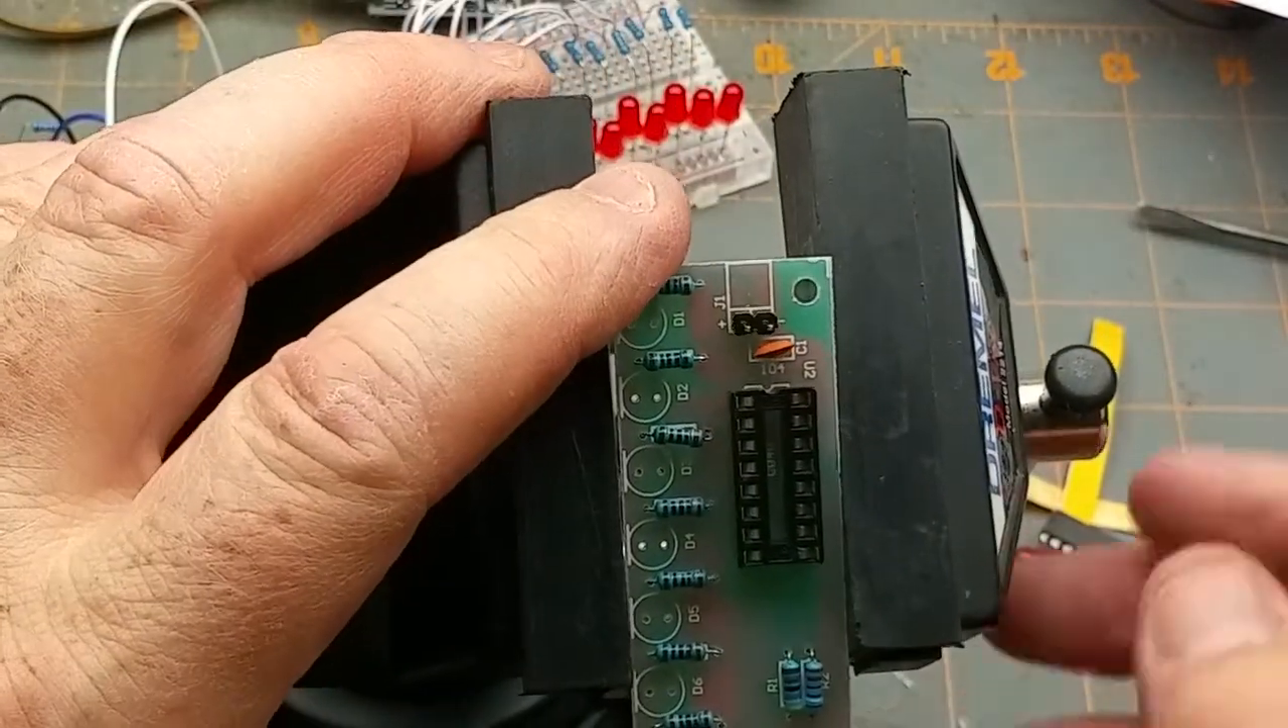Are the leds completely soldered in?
No.